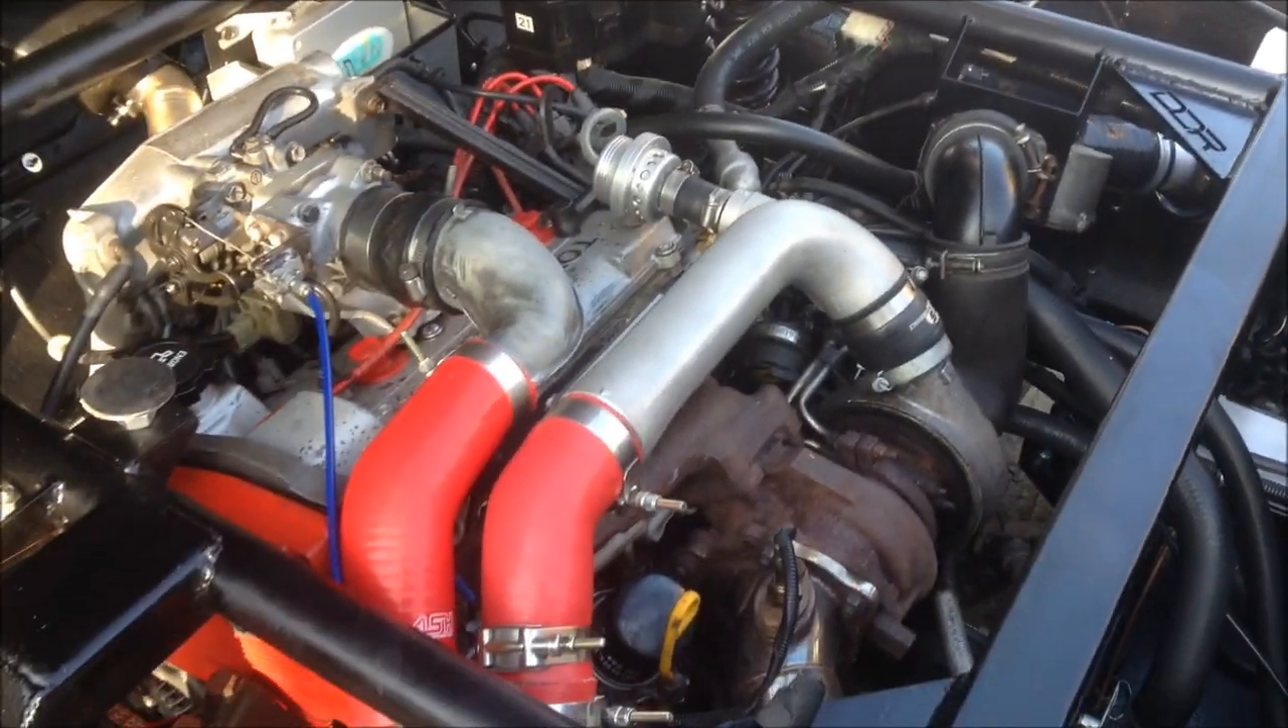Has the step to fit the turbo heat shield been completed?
No.